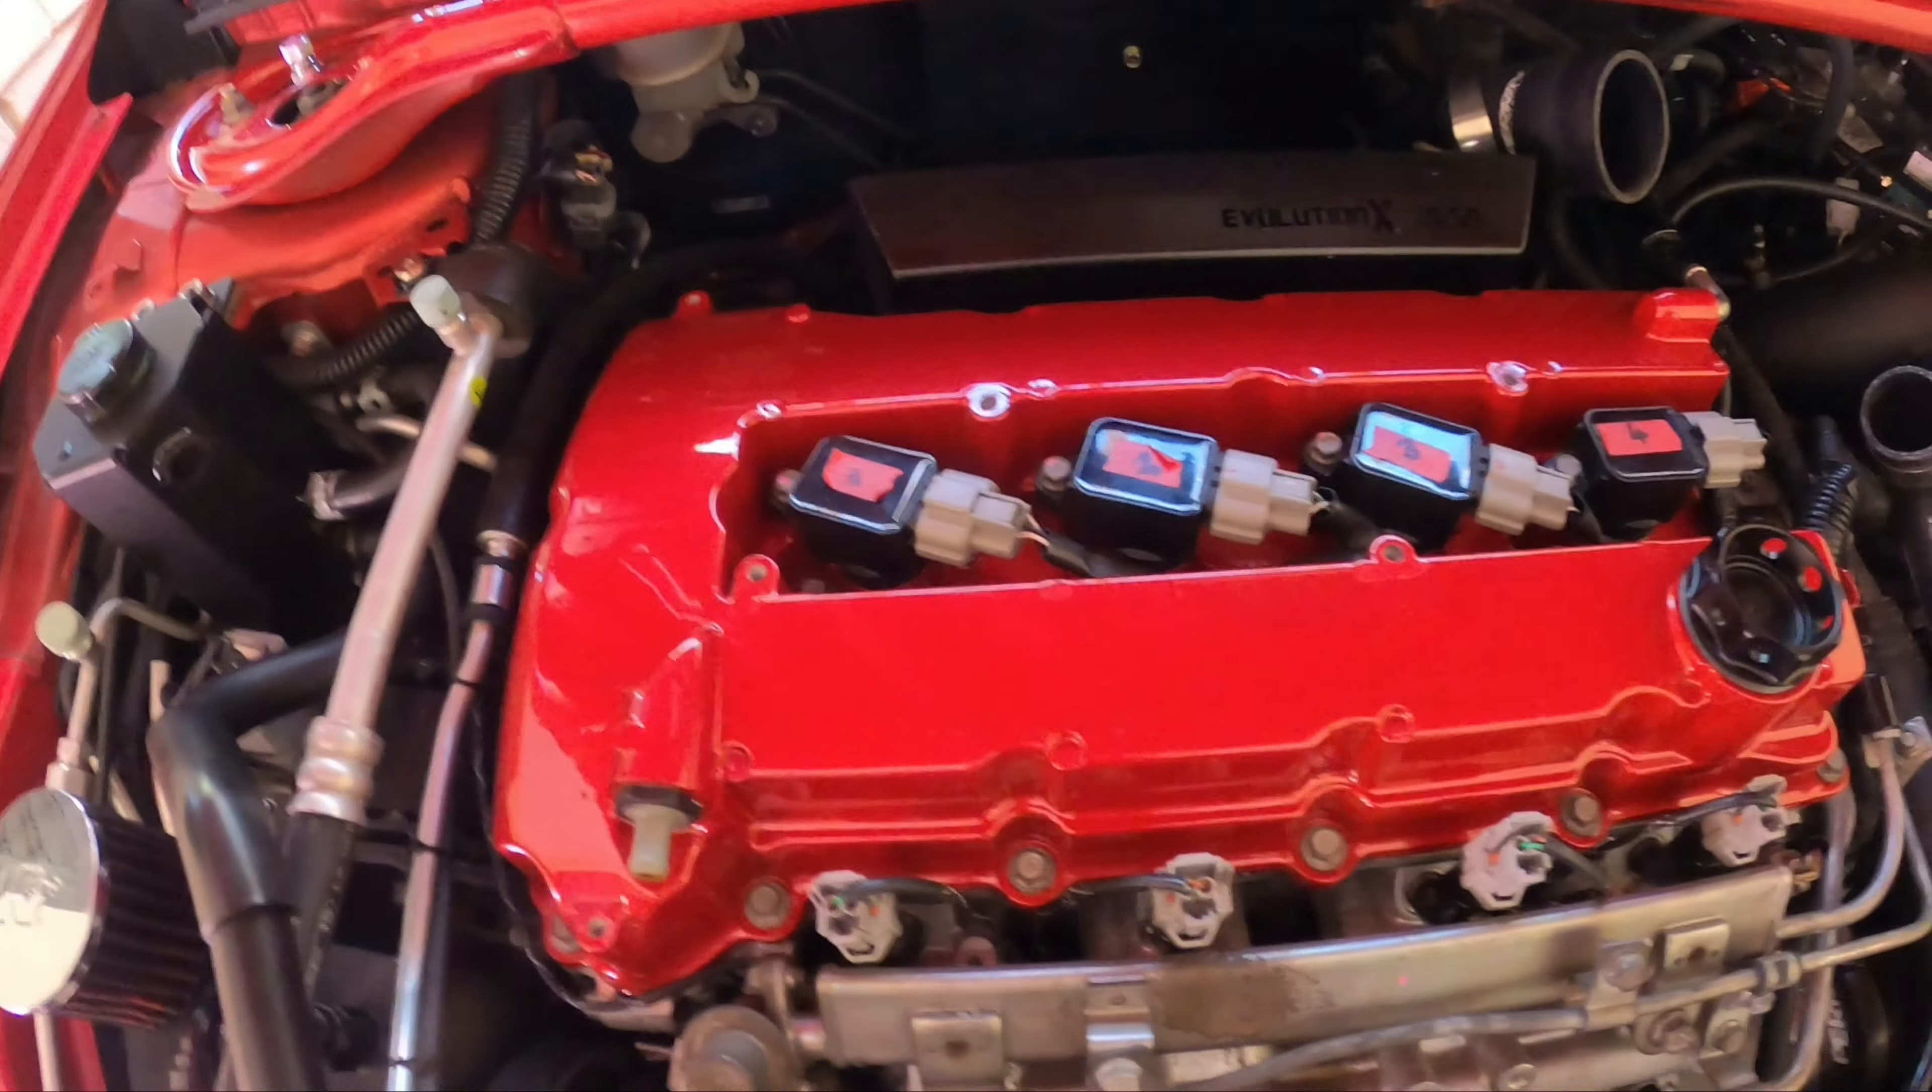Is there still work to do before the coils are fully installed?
No.